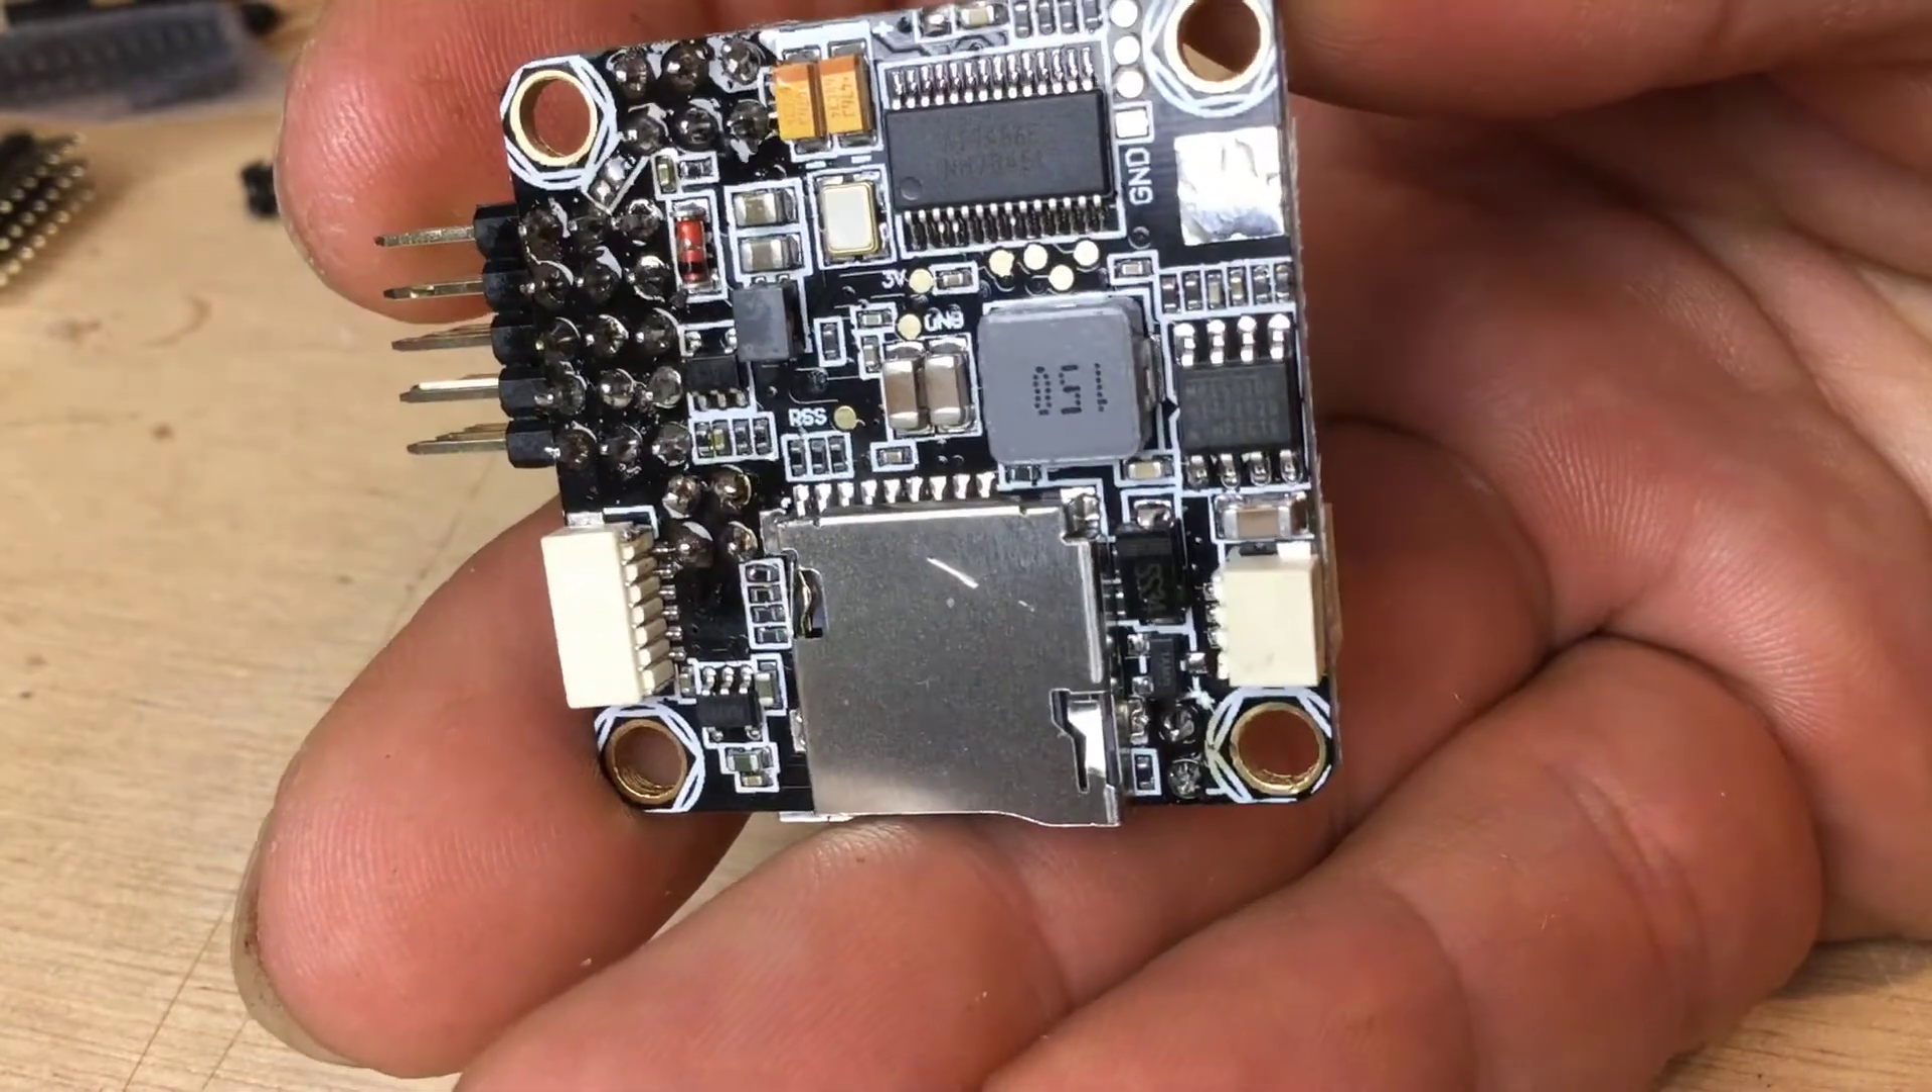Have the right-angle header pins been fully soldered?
Yes.